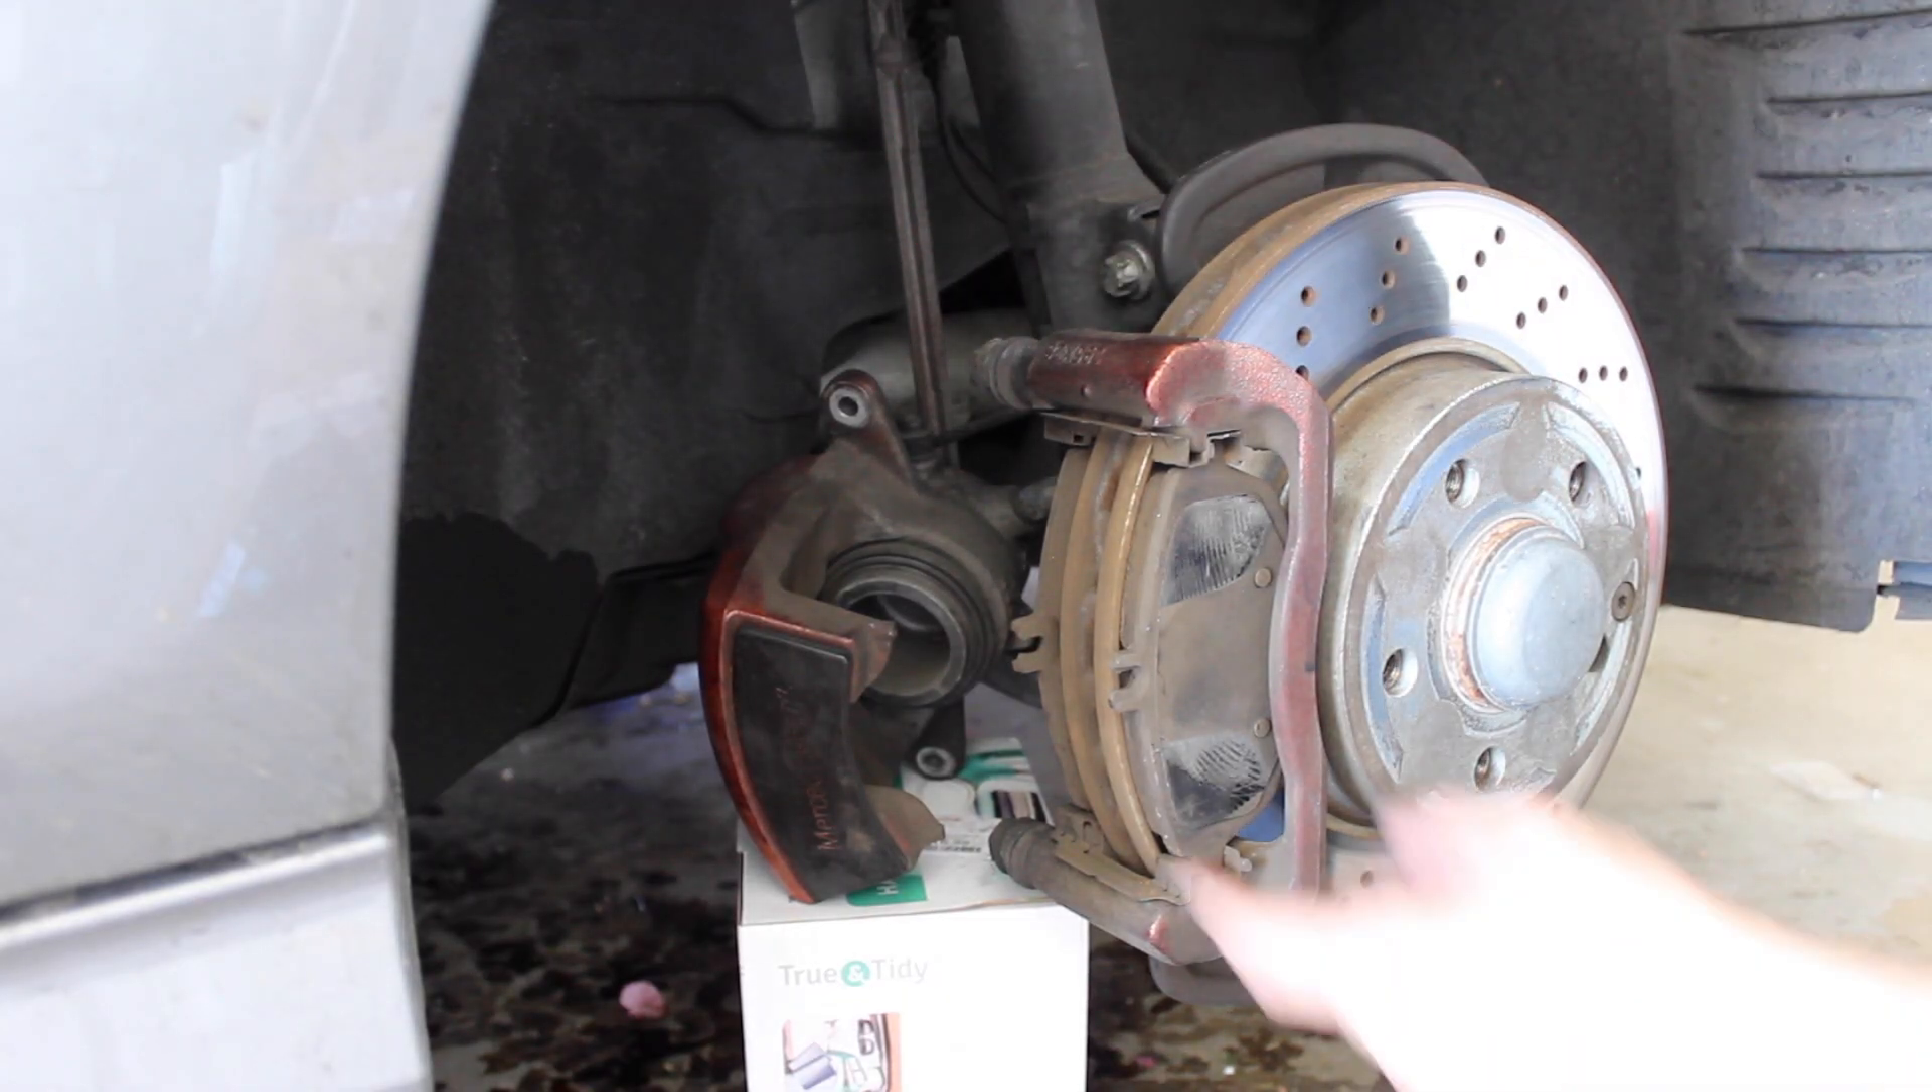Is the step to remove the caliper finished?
Yes.